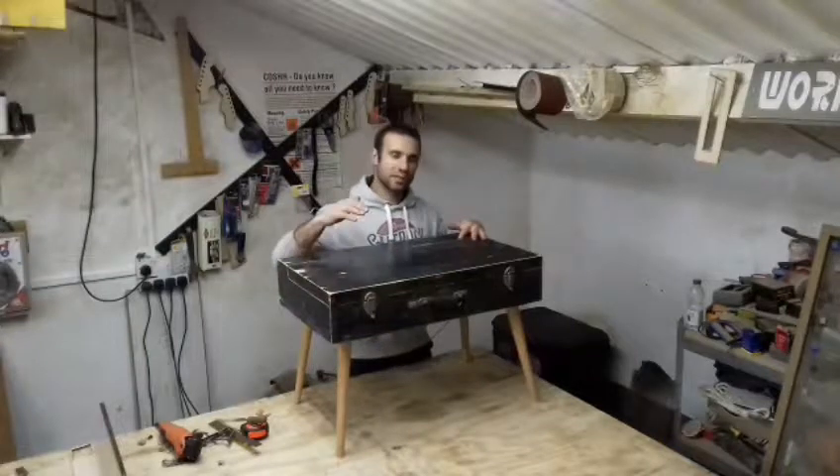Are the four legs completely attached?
Yes.